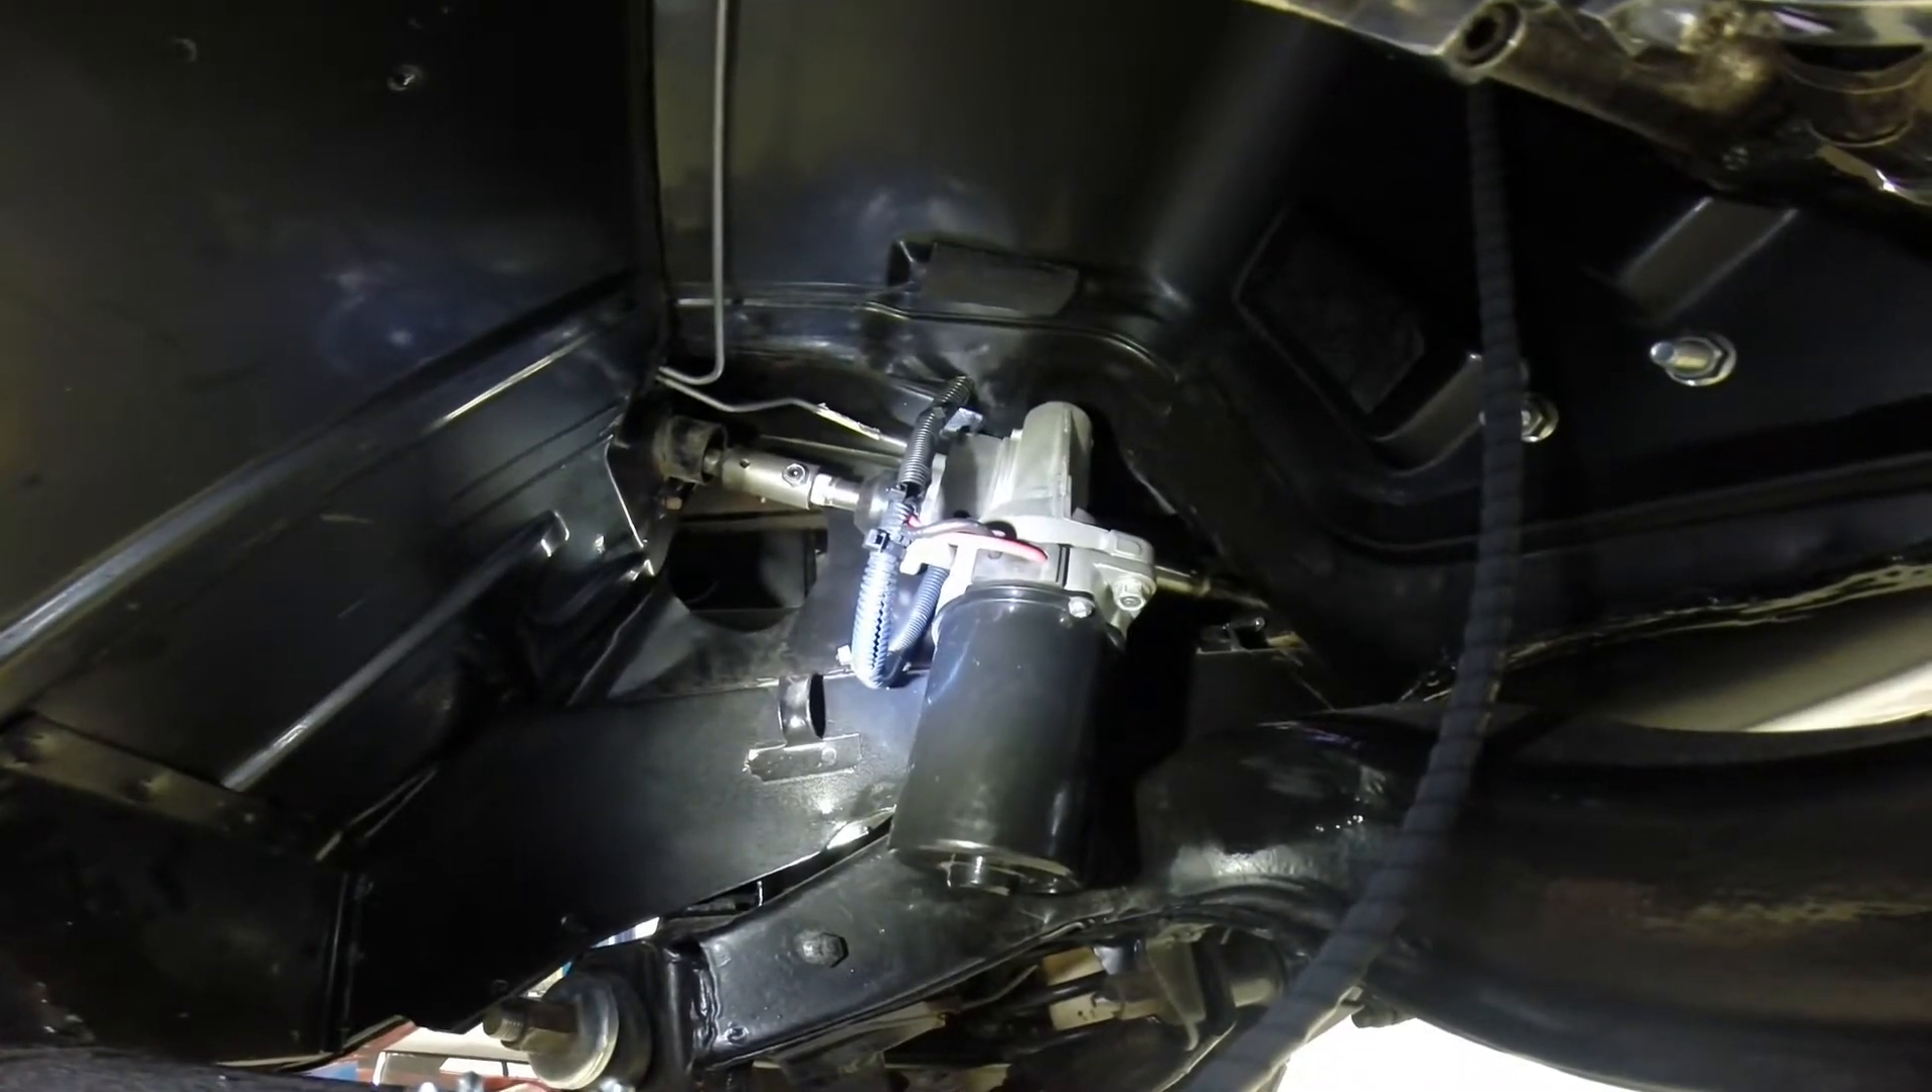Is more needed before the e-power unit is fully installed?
No.